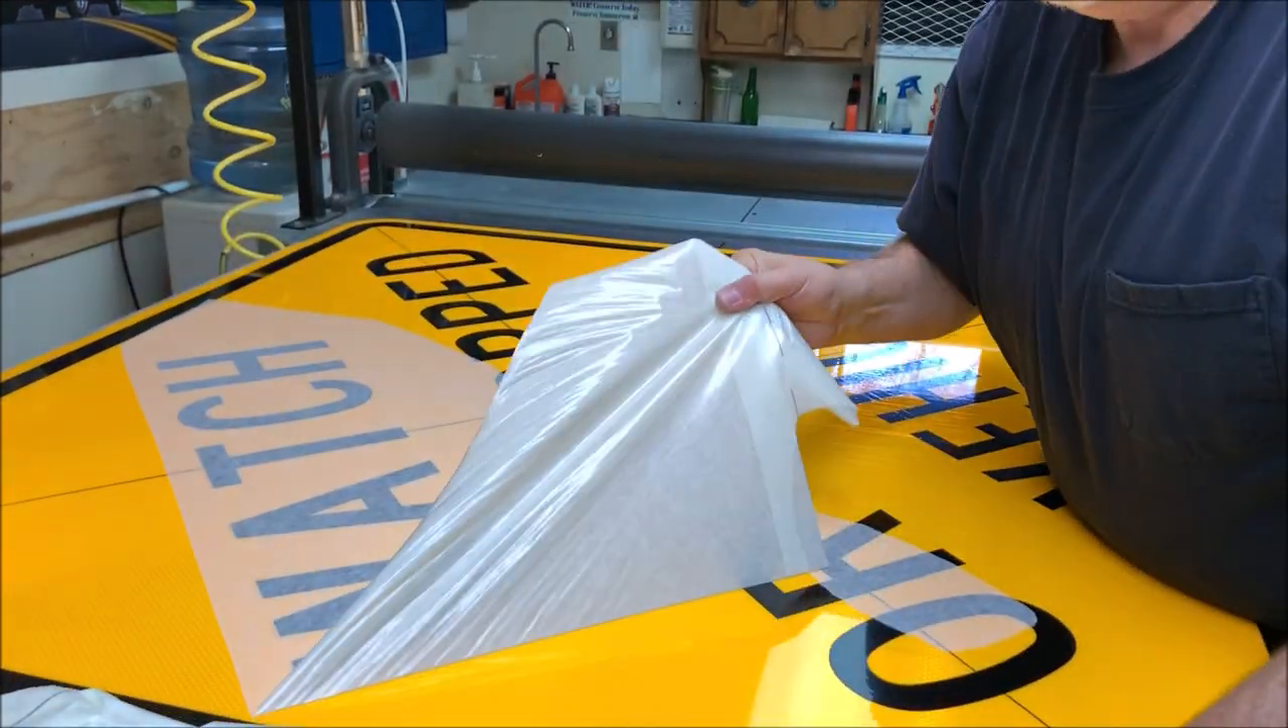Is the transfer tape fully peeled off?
No.